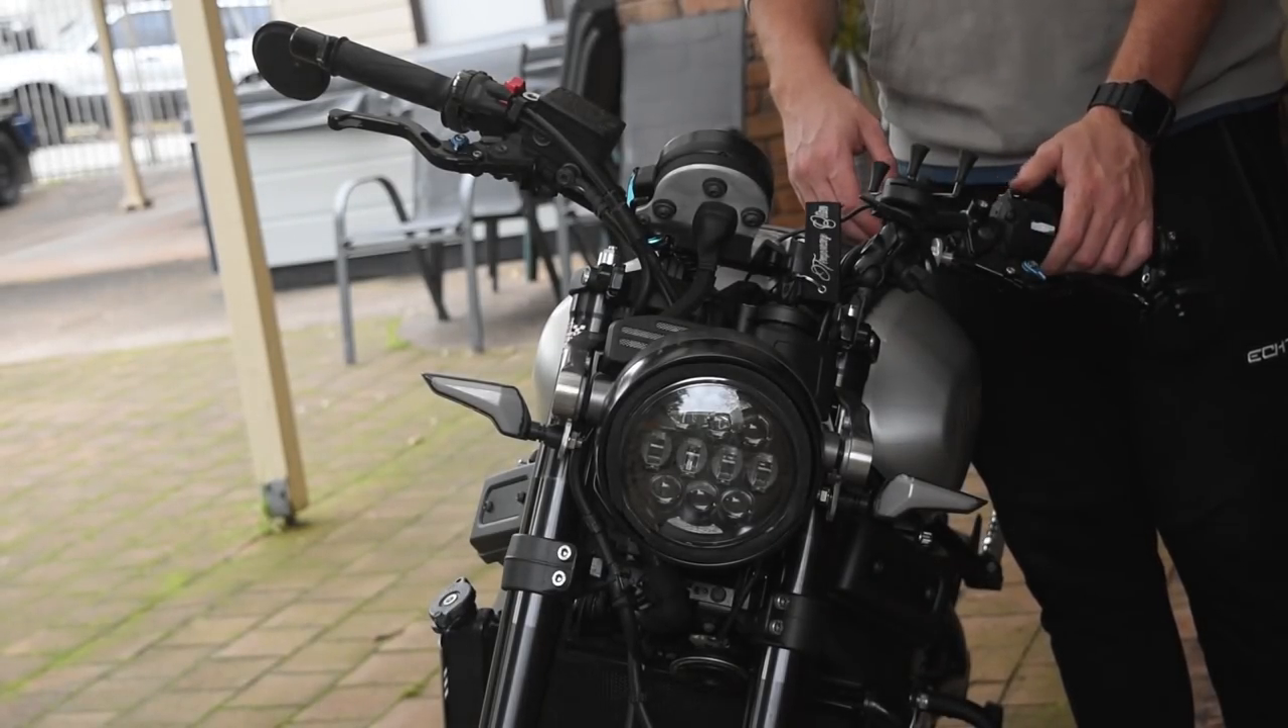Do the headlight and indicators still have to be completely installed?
No.